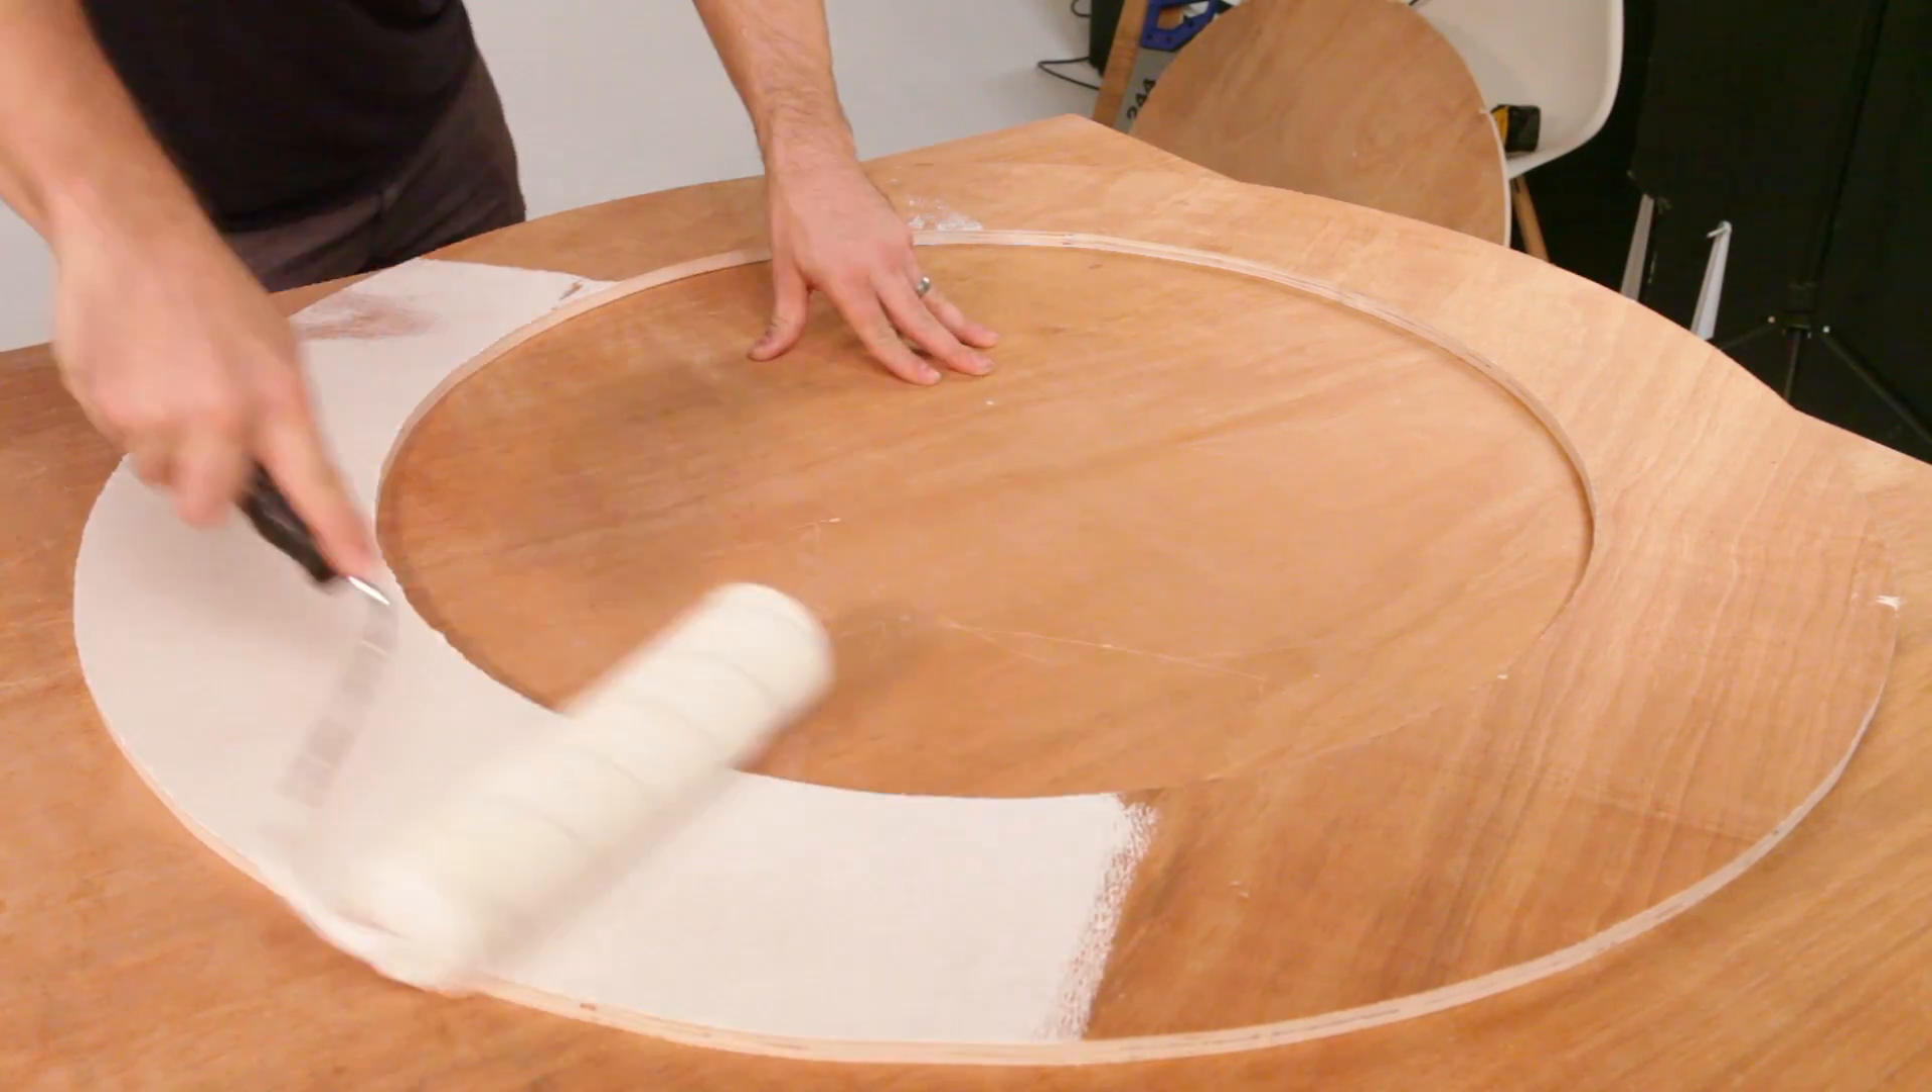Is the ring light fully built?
No.